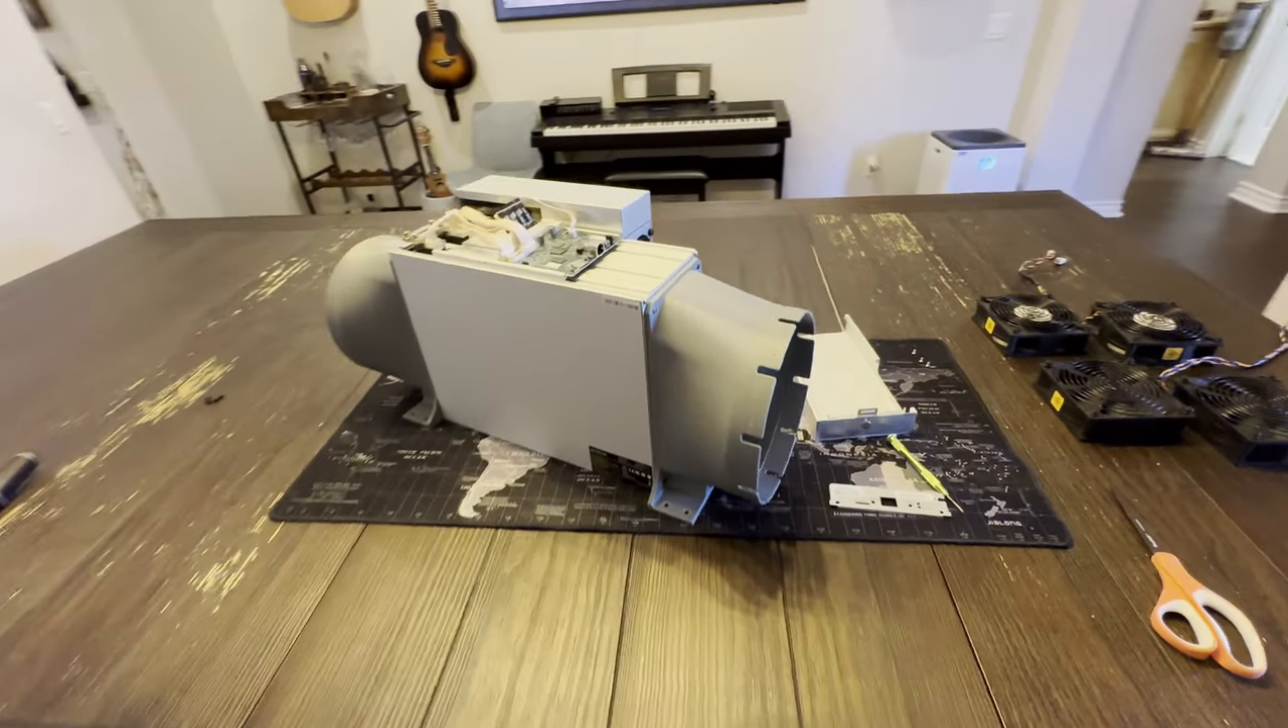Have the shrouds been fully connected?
Yes.